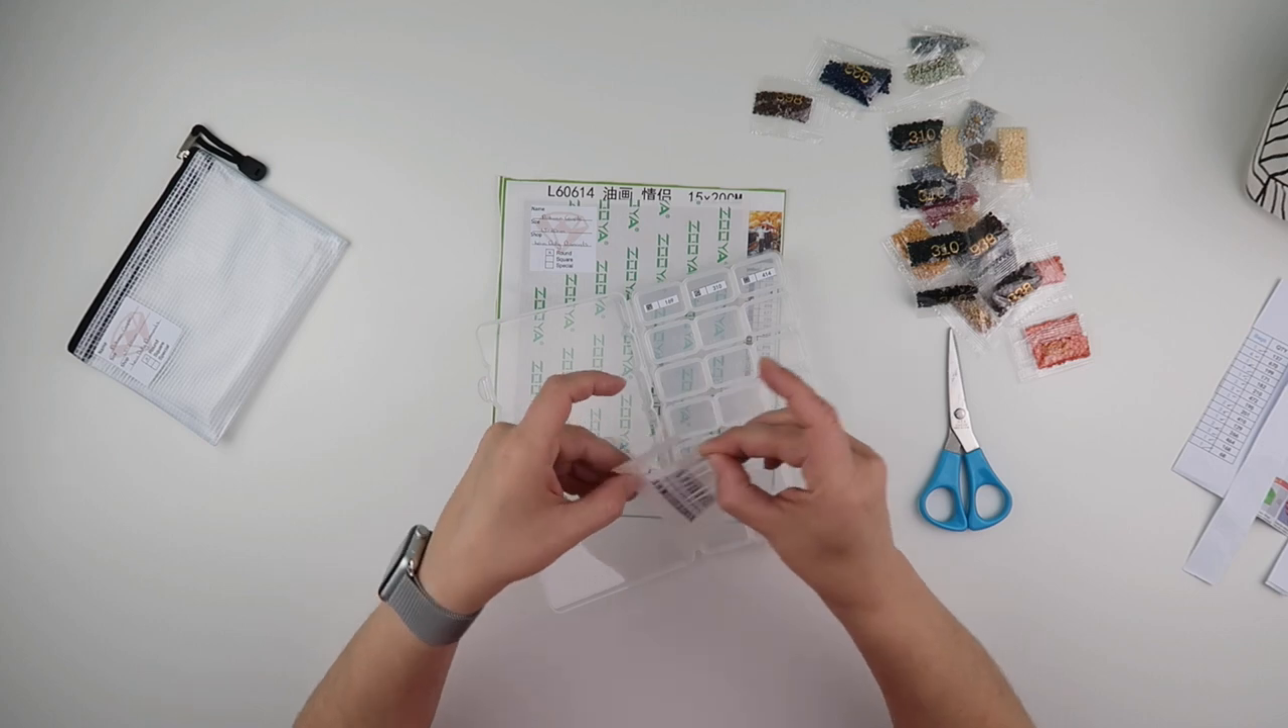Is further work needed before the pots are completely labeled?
Yes.